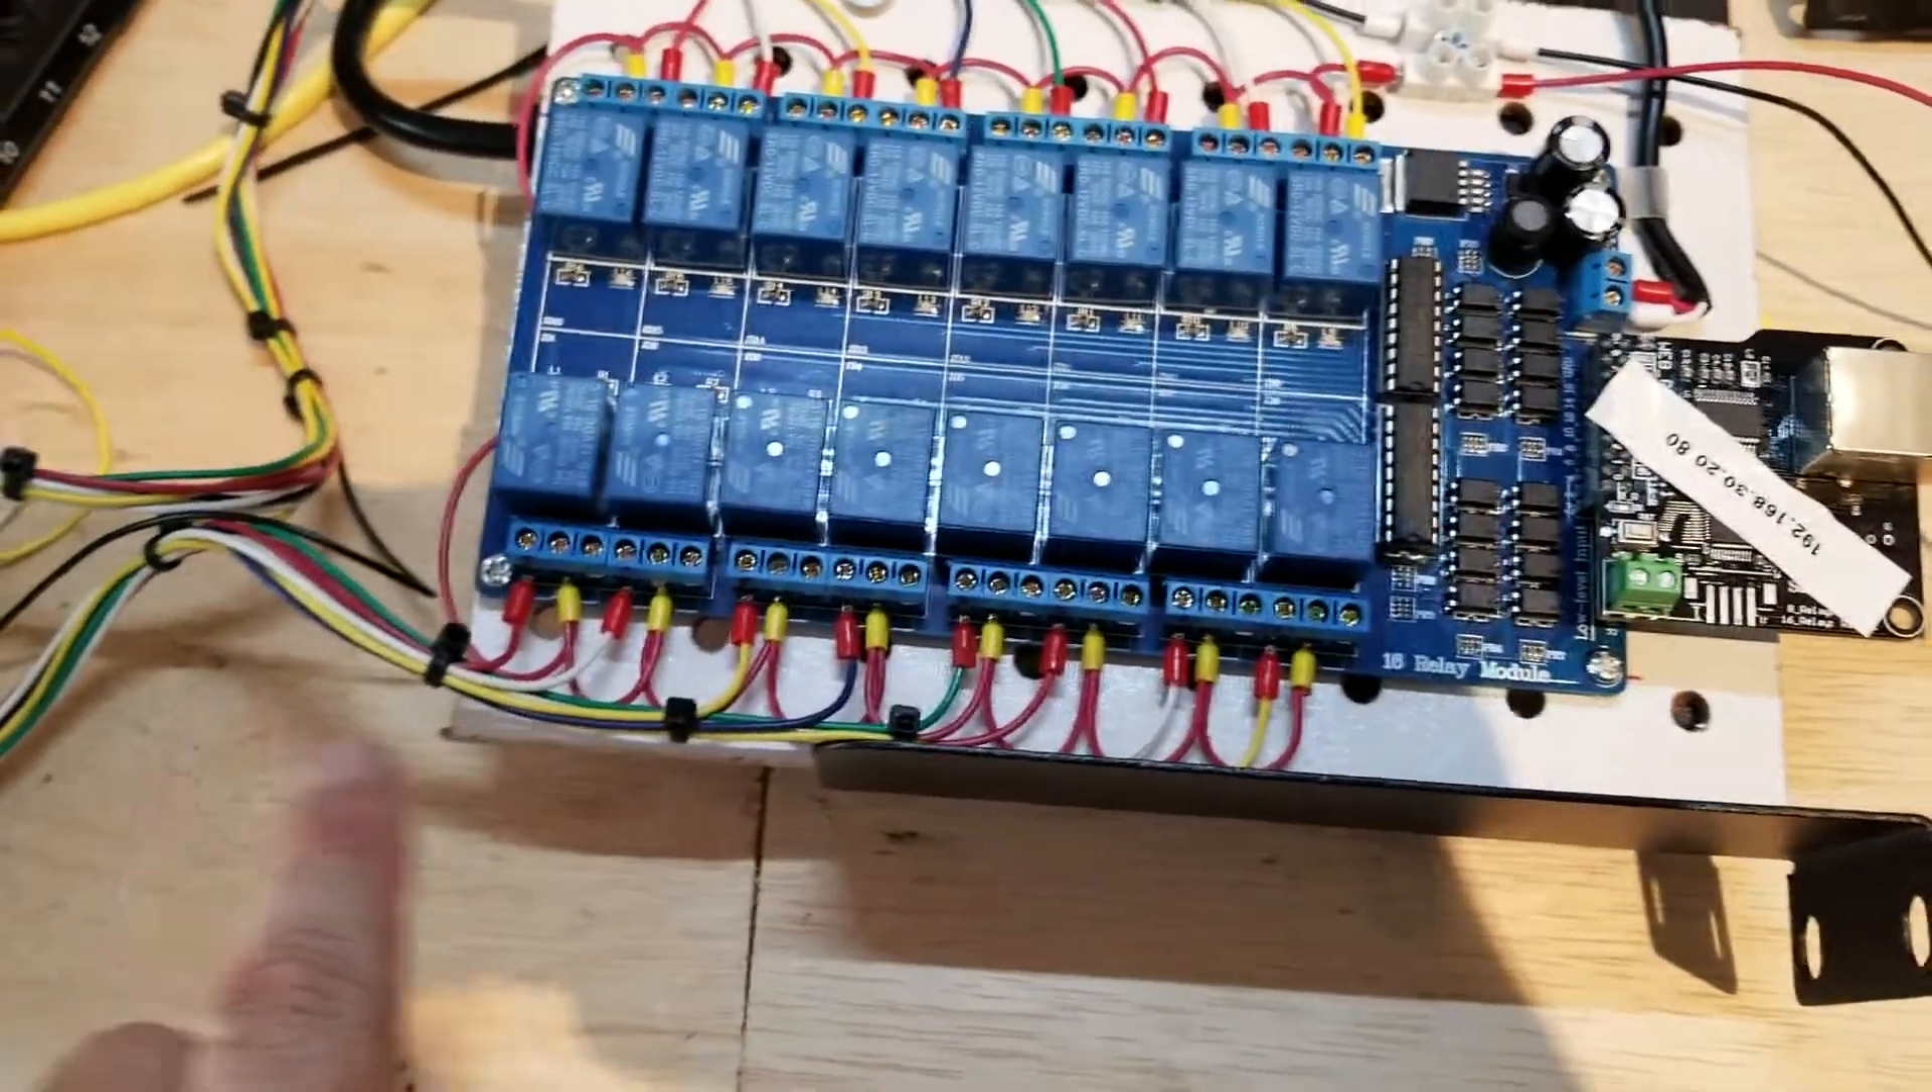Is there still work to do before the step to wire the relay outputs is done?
No.